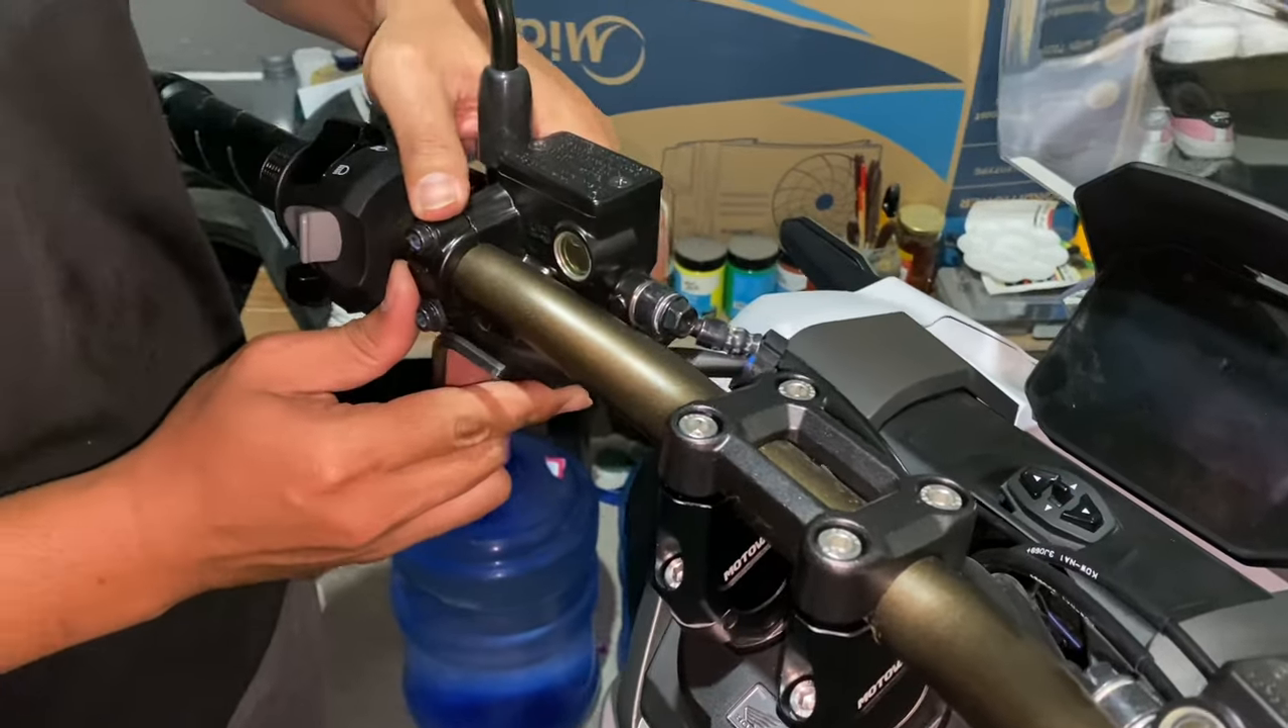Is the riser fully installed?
Yes.